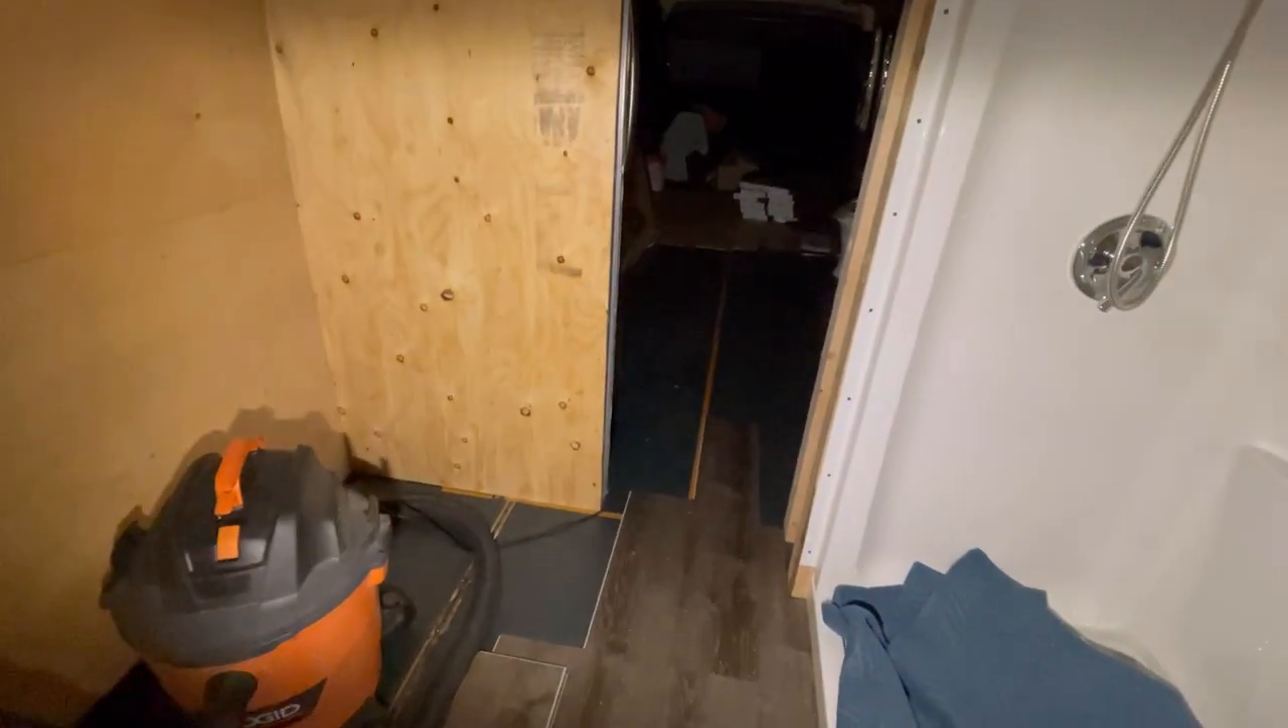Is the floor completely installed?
No.